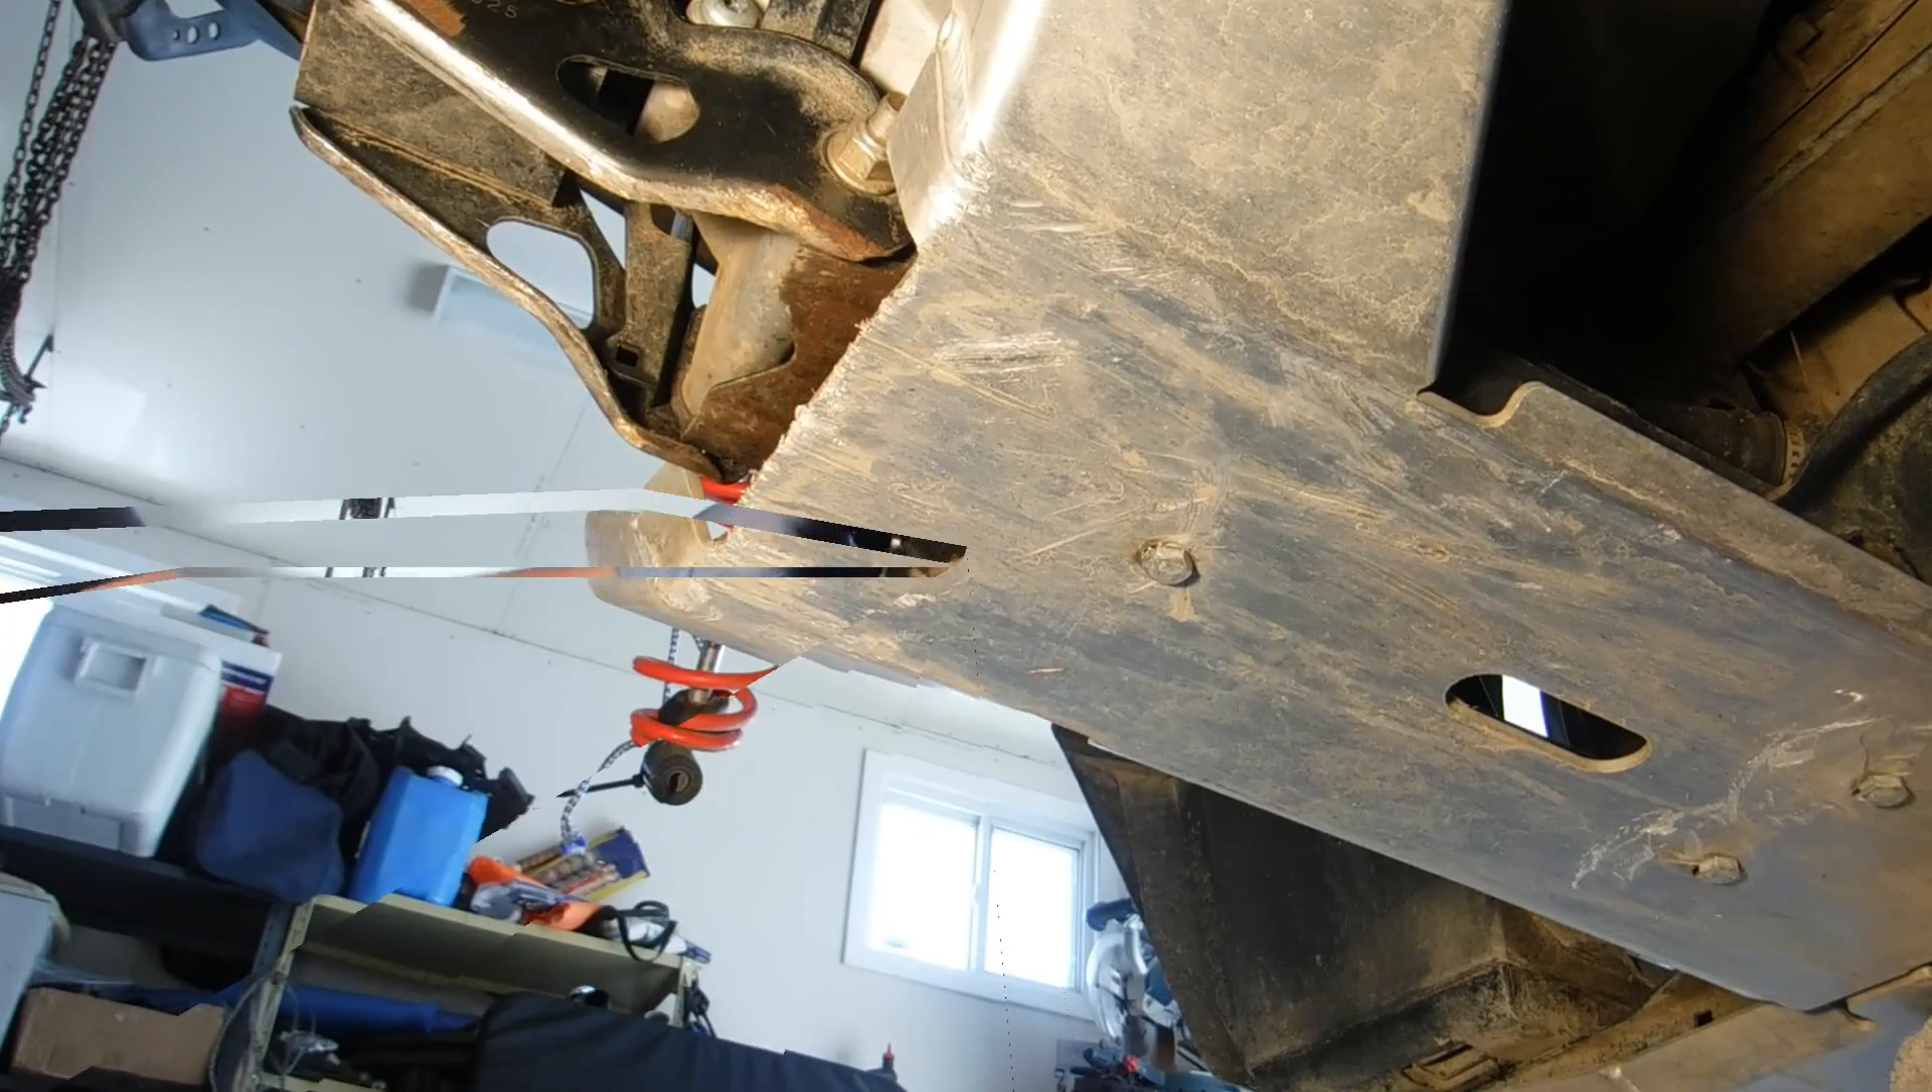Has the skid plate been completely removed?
No.